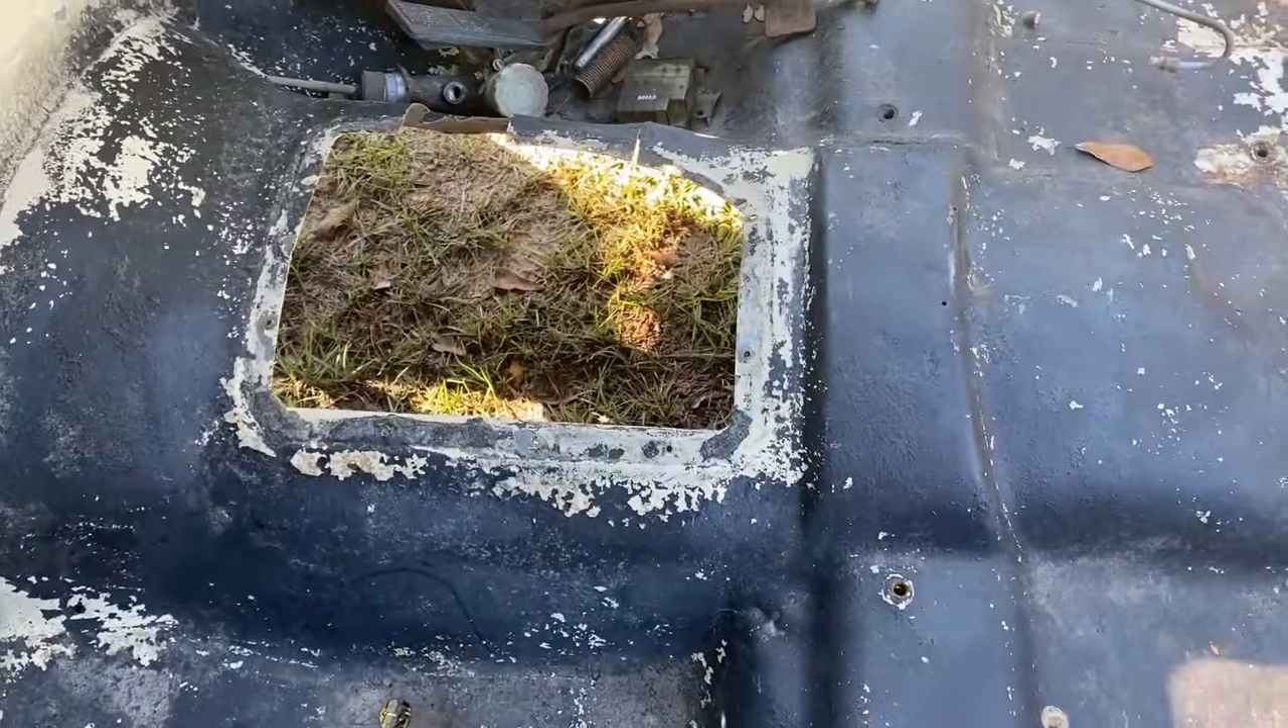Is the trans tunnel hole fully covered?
No.